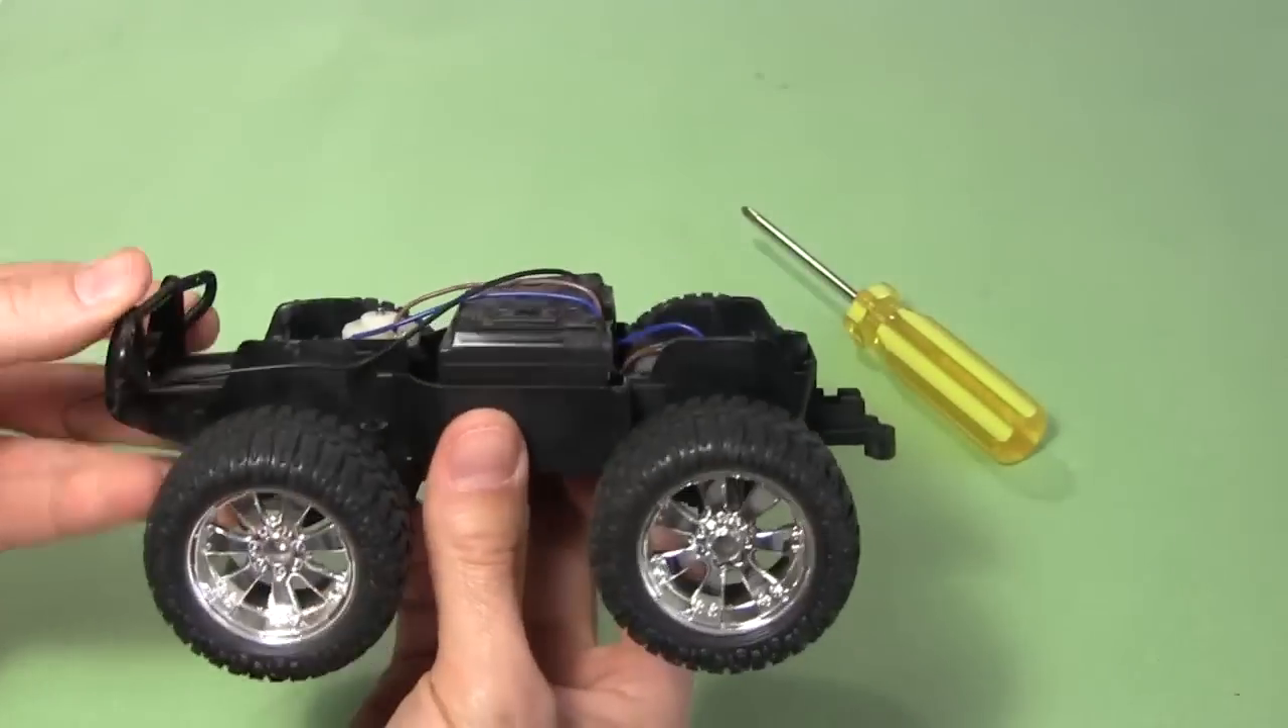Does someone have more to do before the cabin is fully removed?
No.